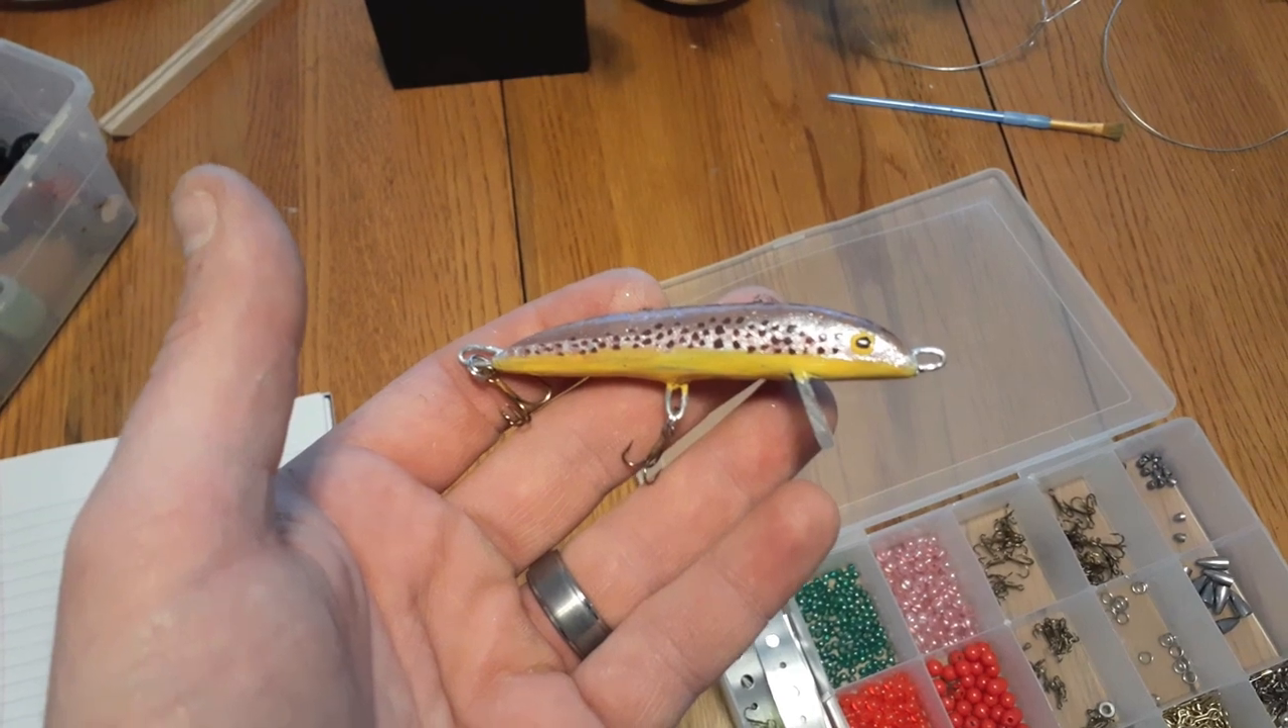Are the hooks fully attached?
Yes.